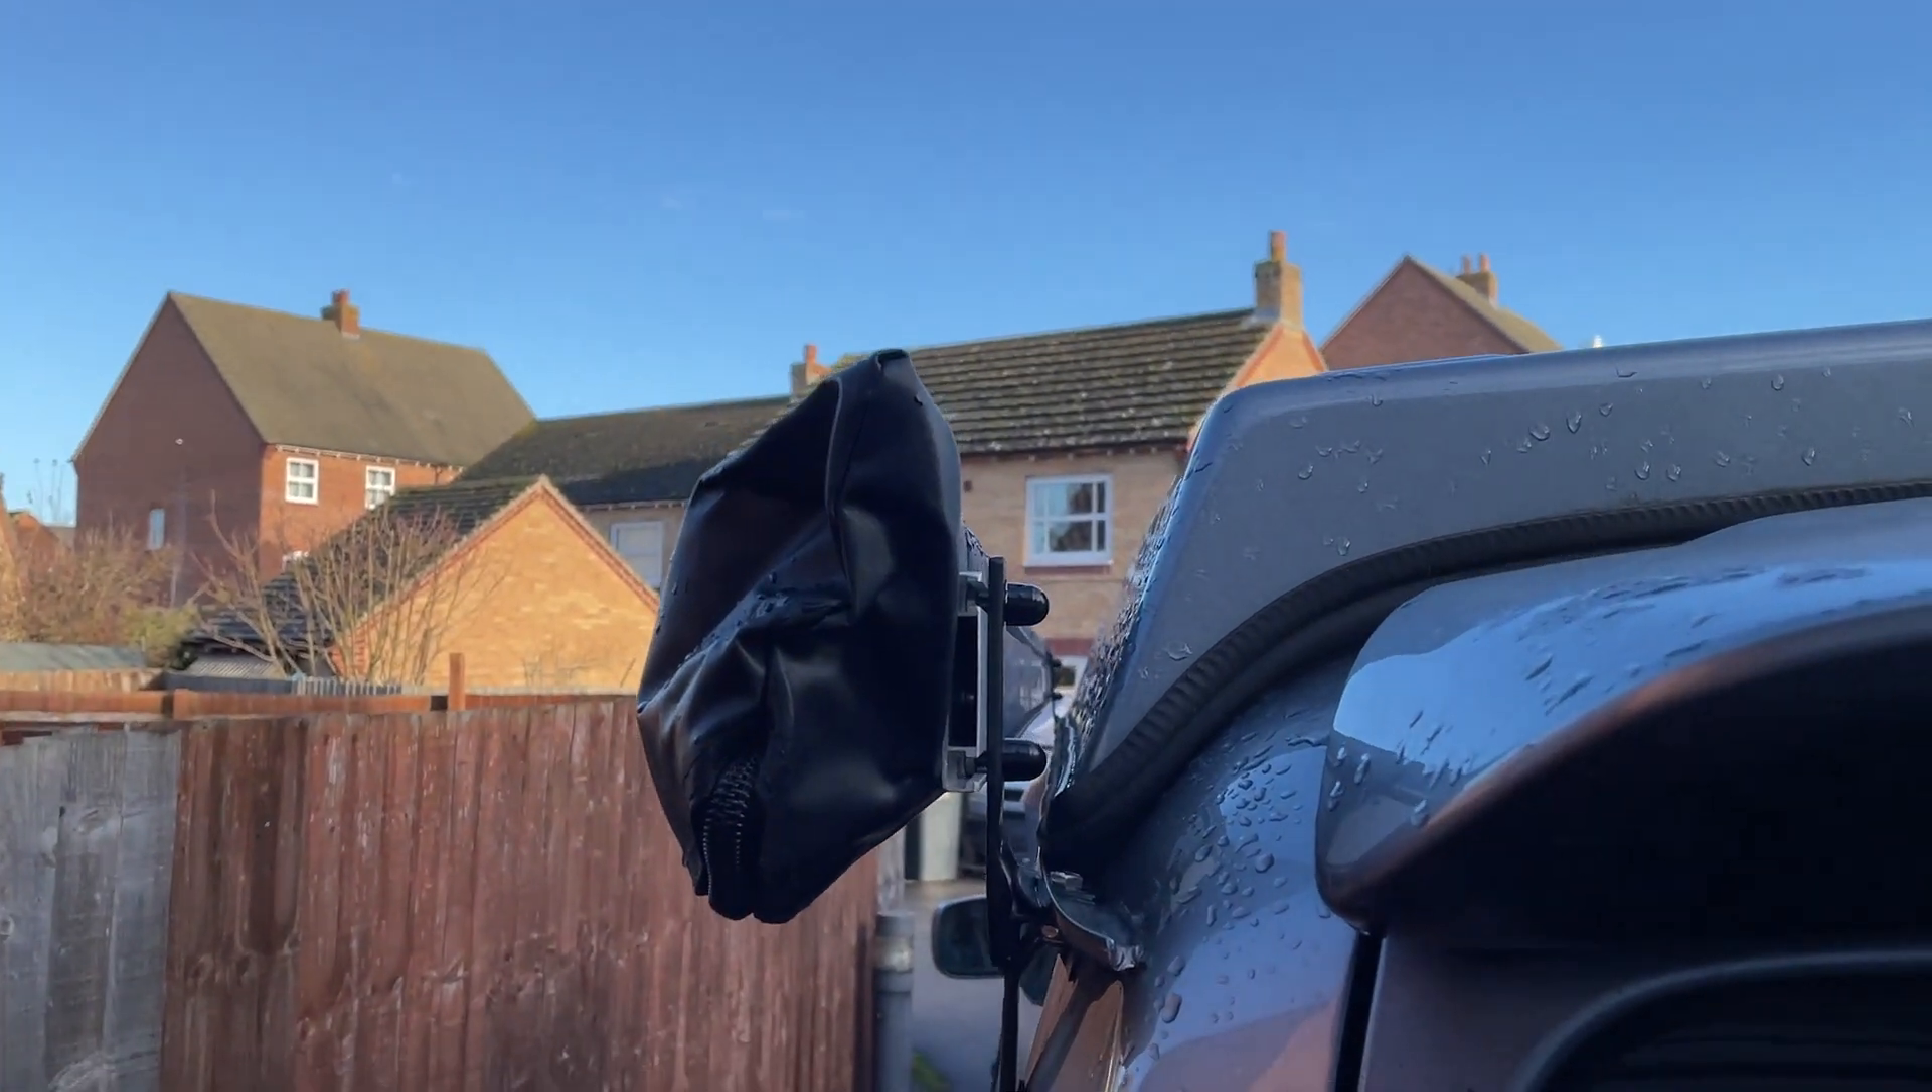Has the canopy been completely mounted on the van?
Yes.